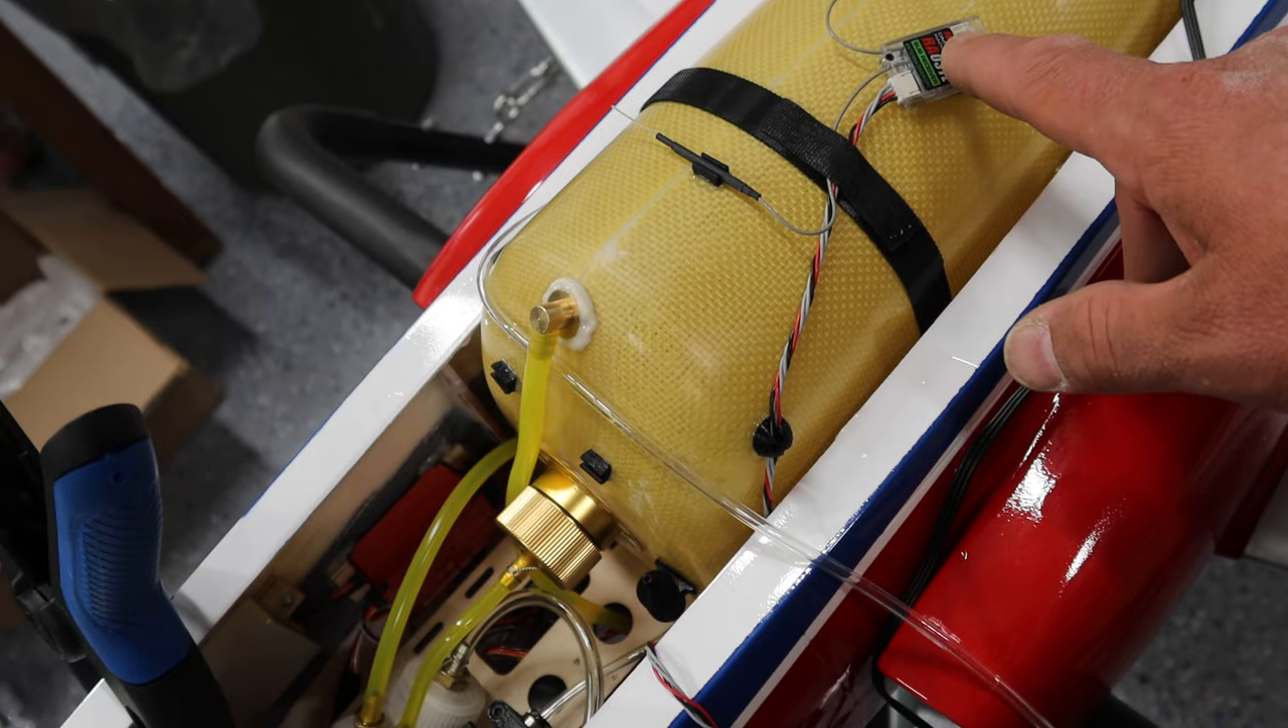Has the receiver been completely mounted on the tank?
Yes.